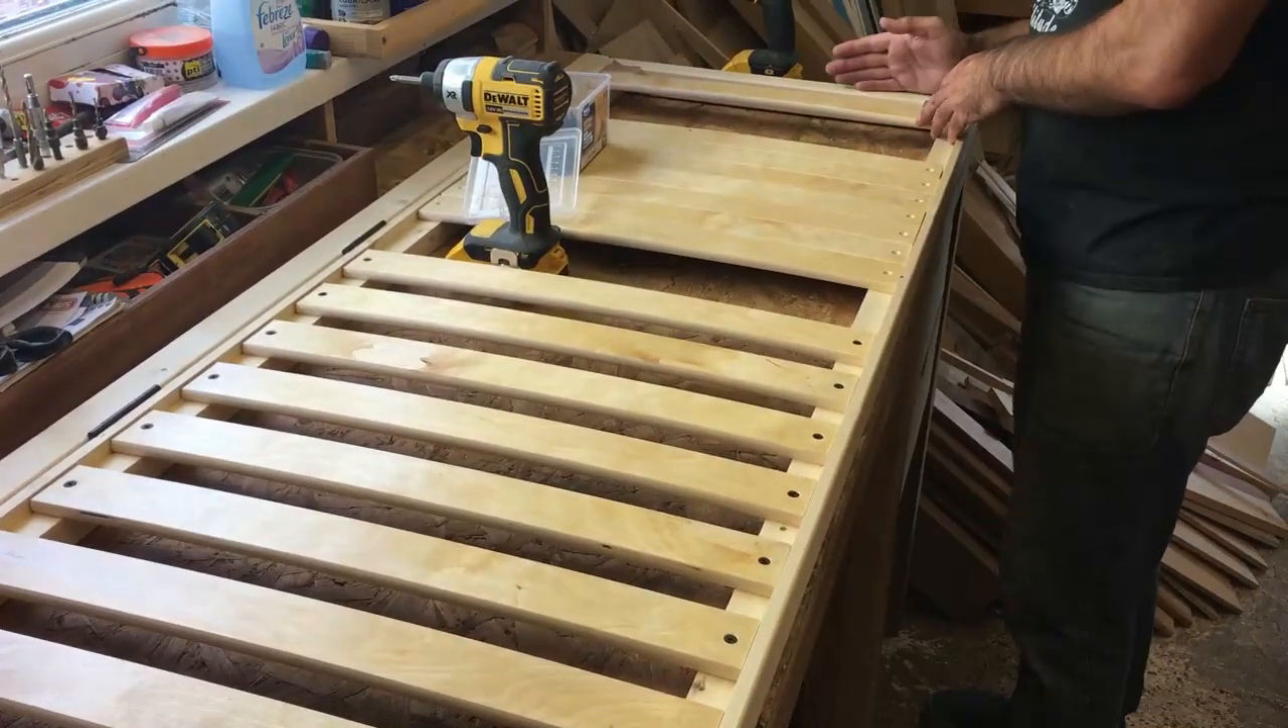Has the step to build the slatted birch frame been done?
No.